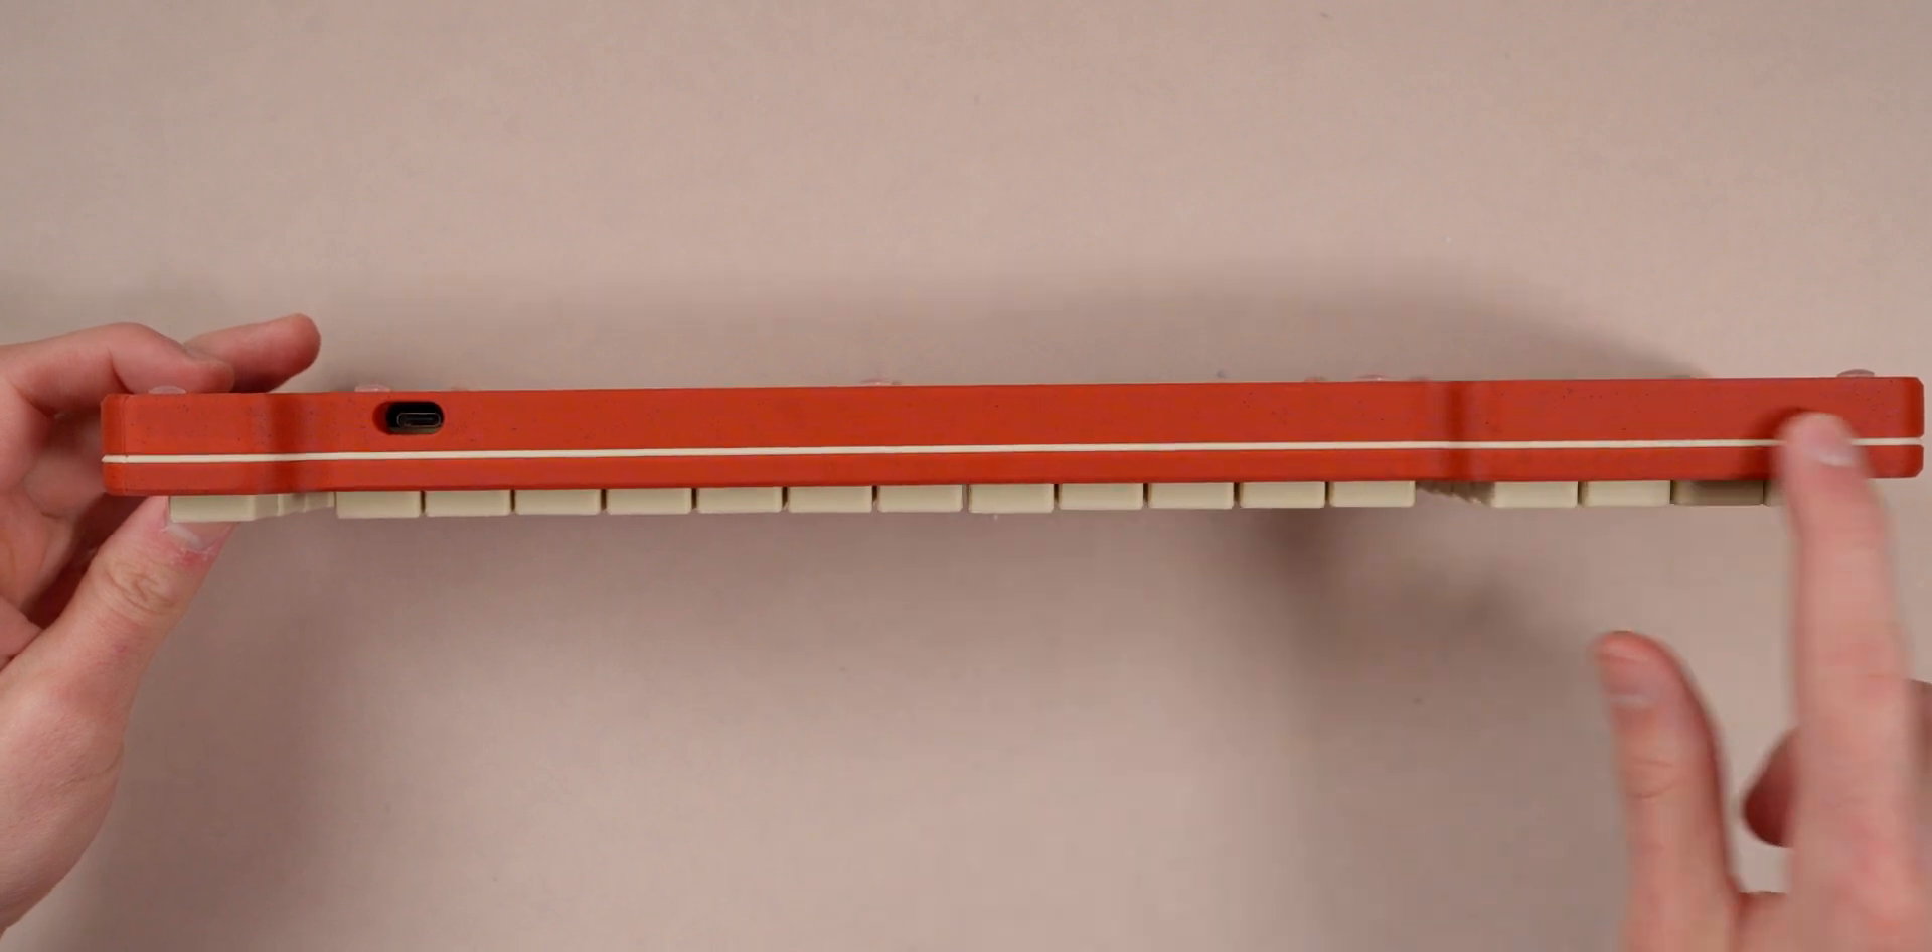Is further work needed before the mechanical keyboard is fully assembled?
No.